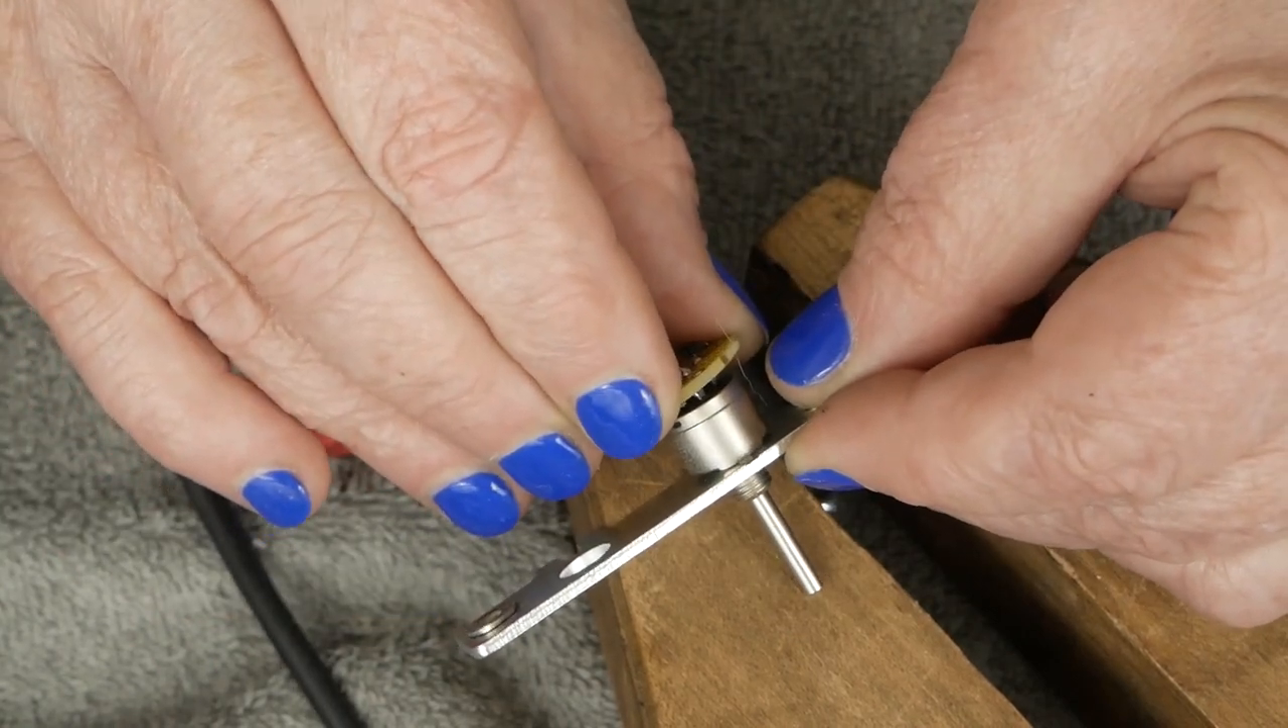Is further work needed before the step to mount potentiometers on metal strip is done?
Yes.